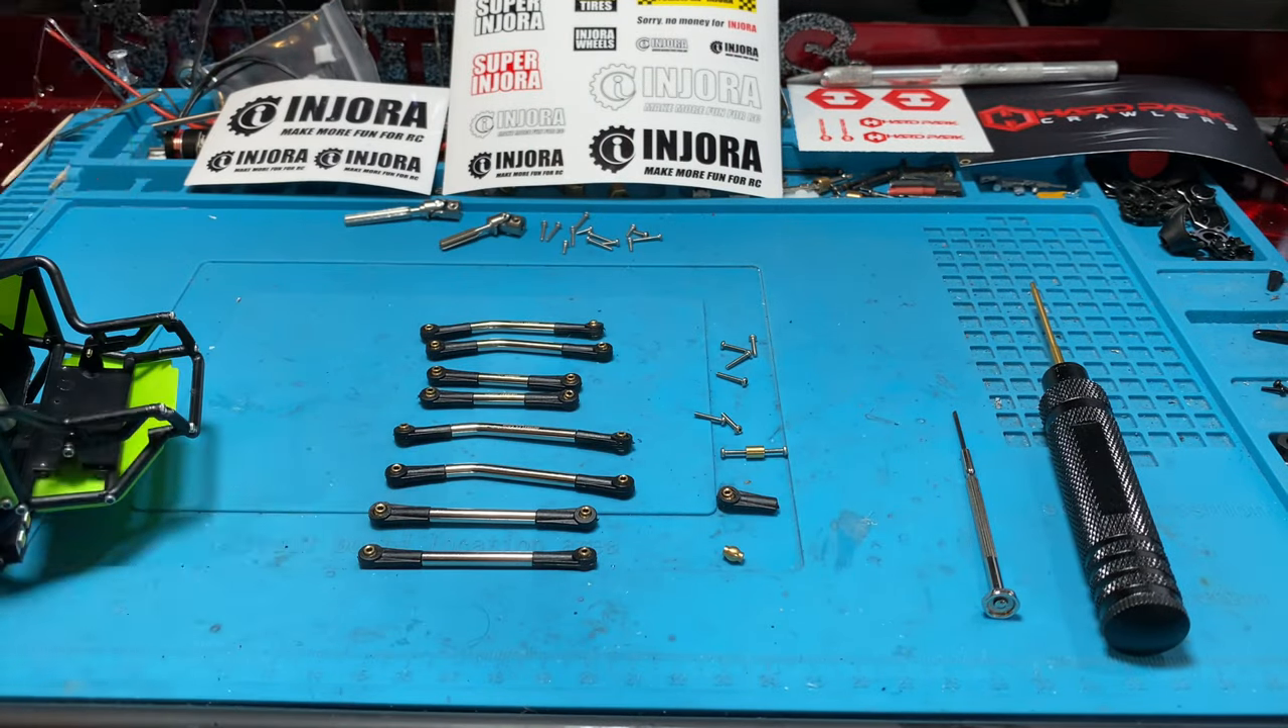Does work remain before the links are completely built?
No.